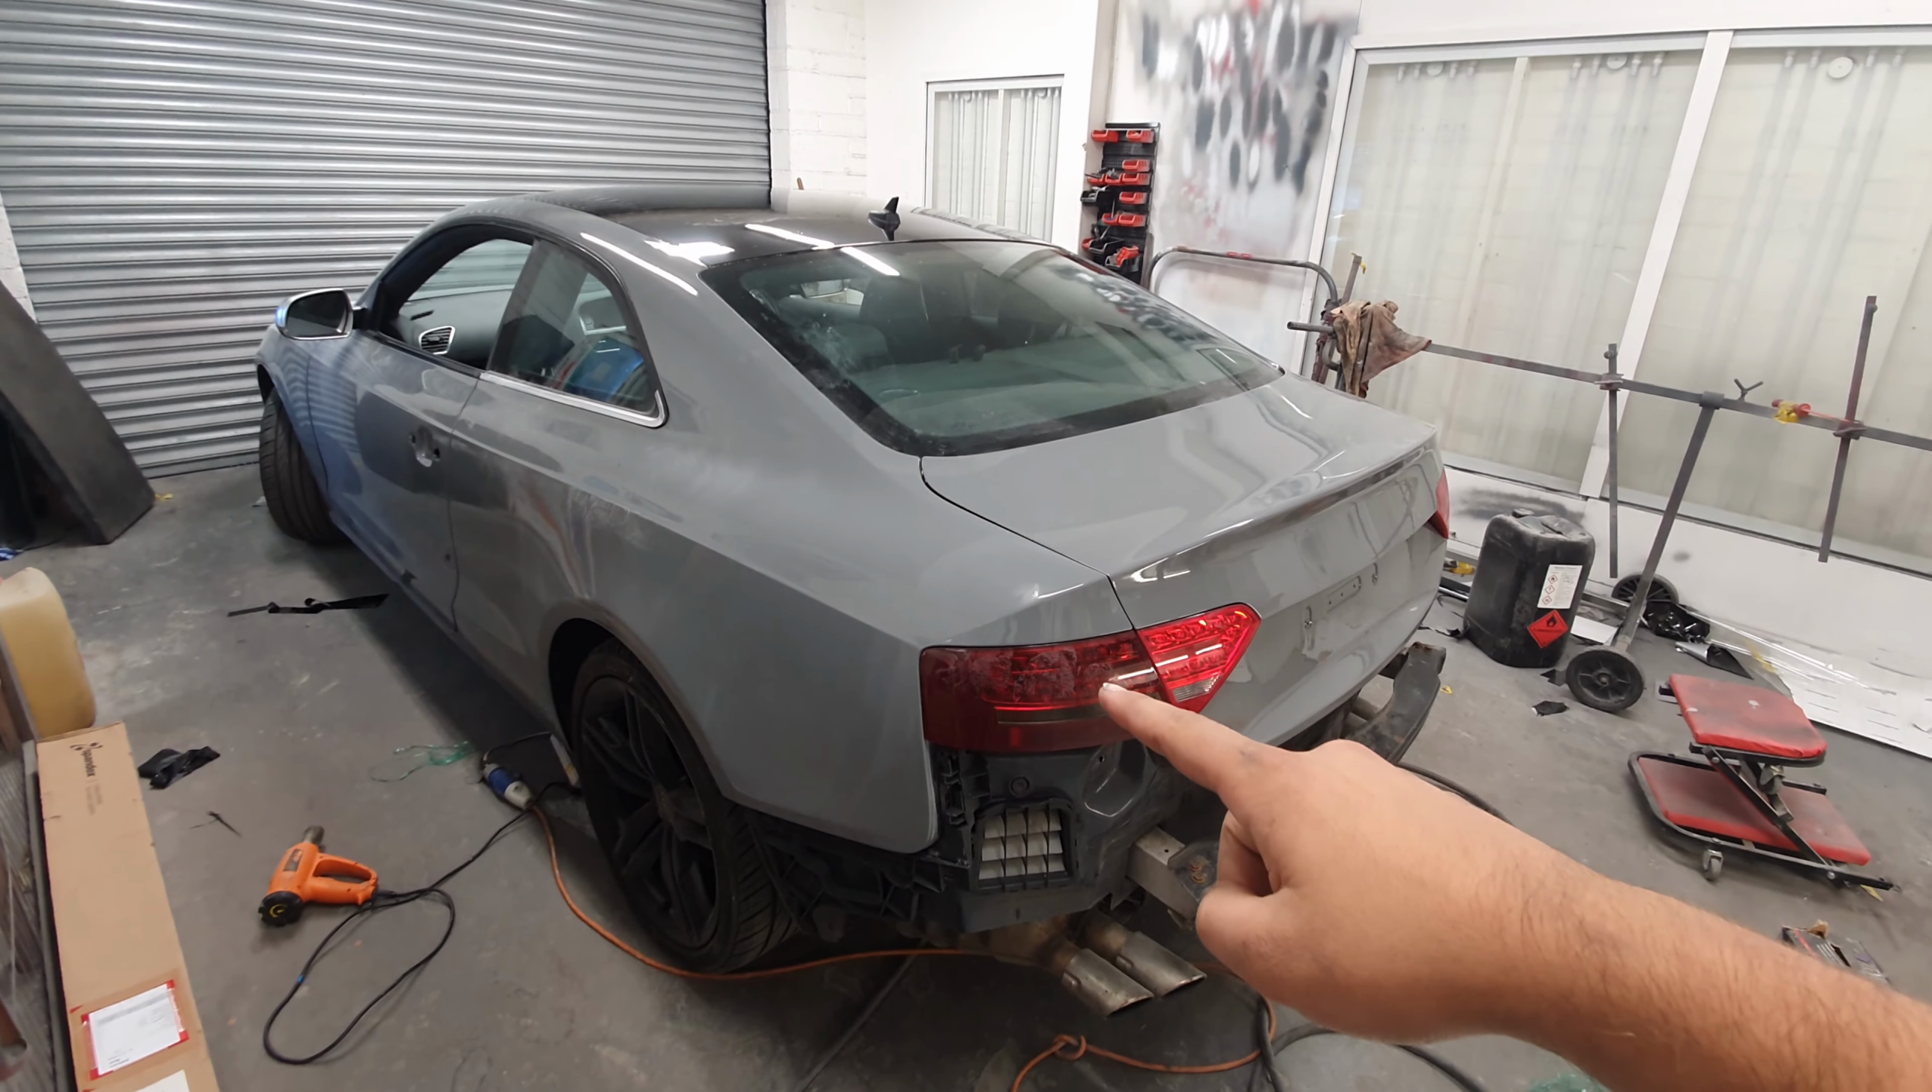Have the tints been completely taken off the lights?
No.